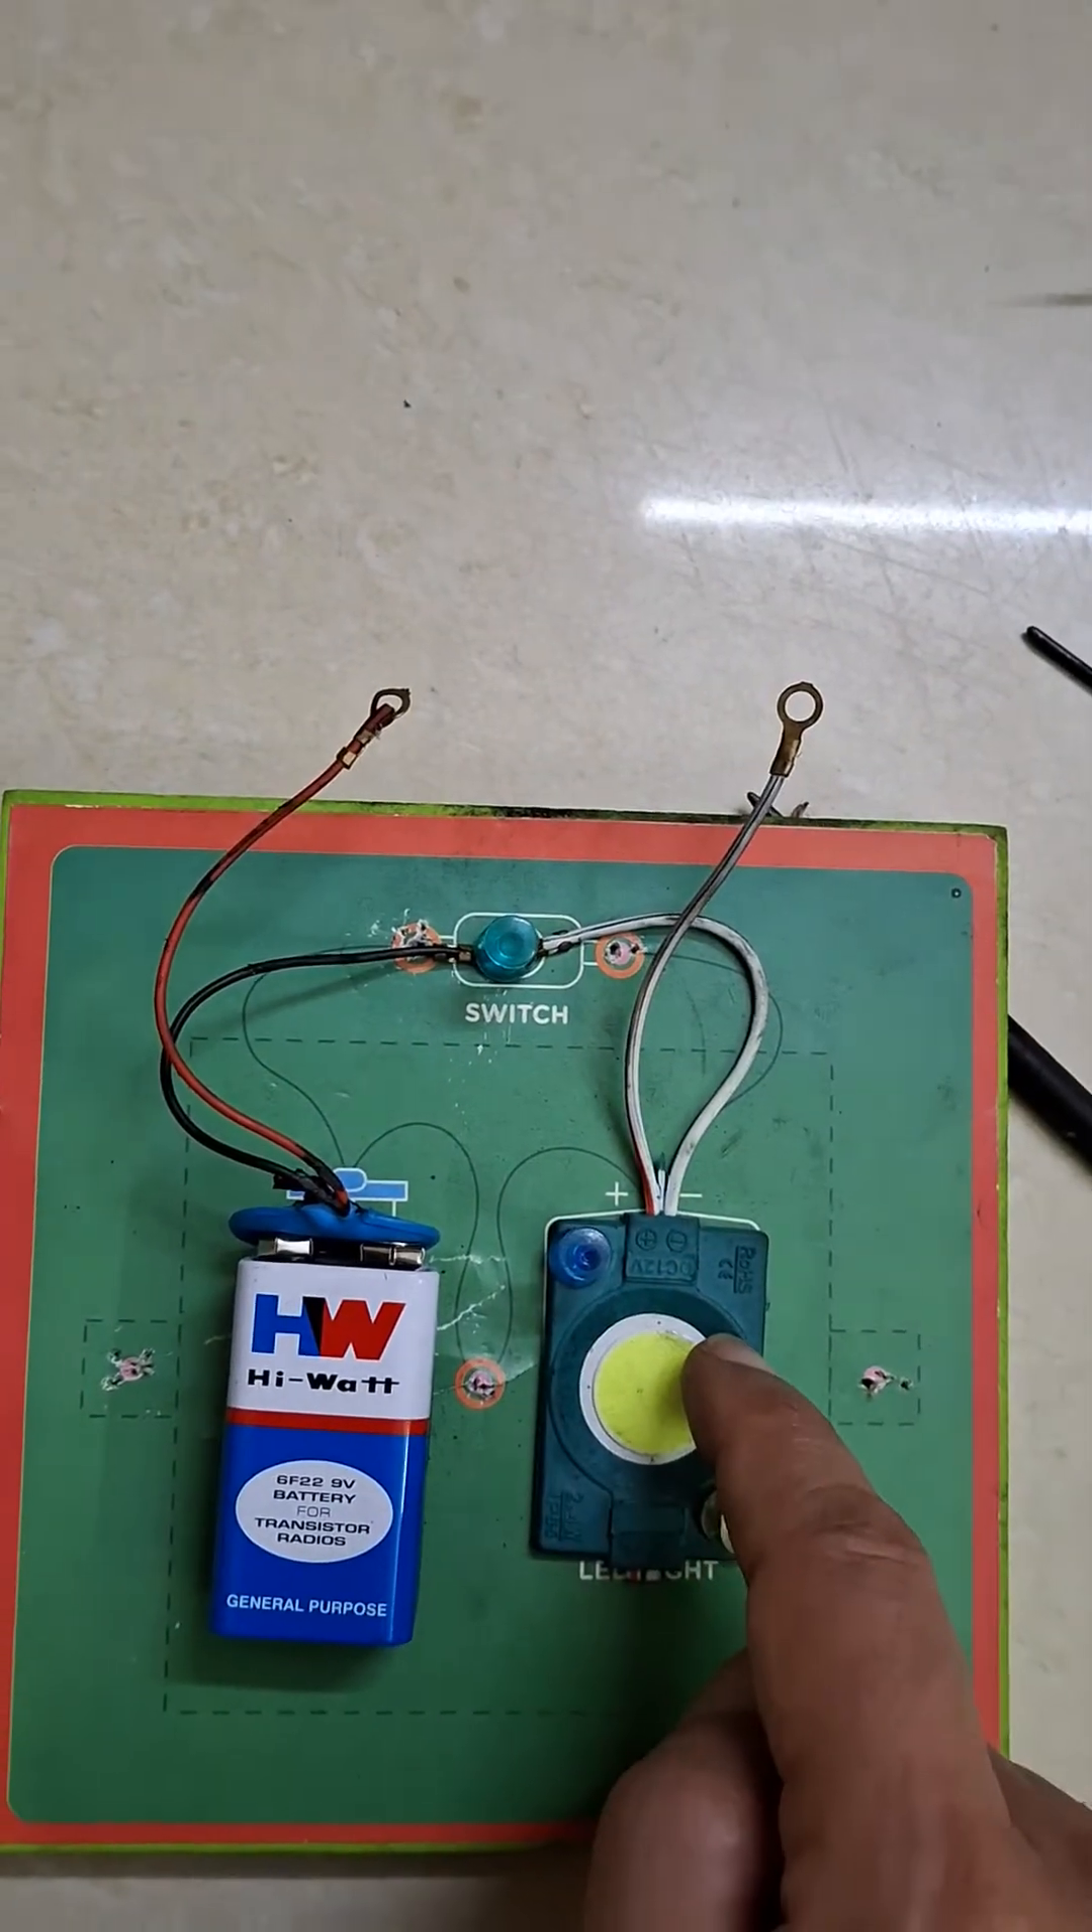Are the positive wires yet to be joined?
Yes.